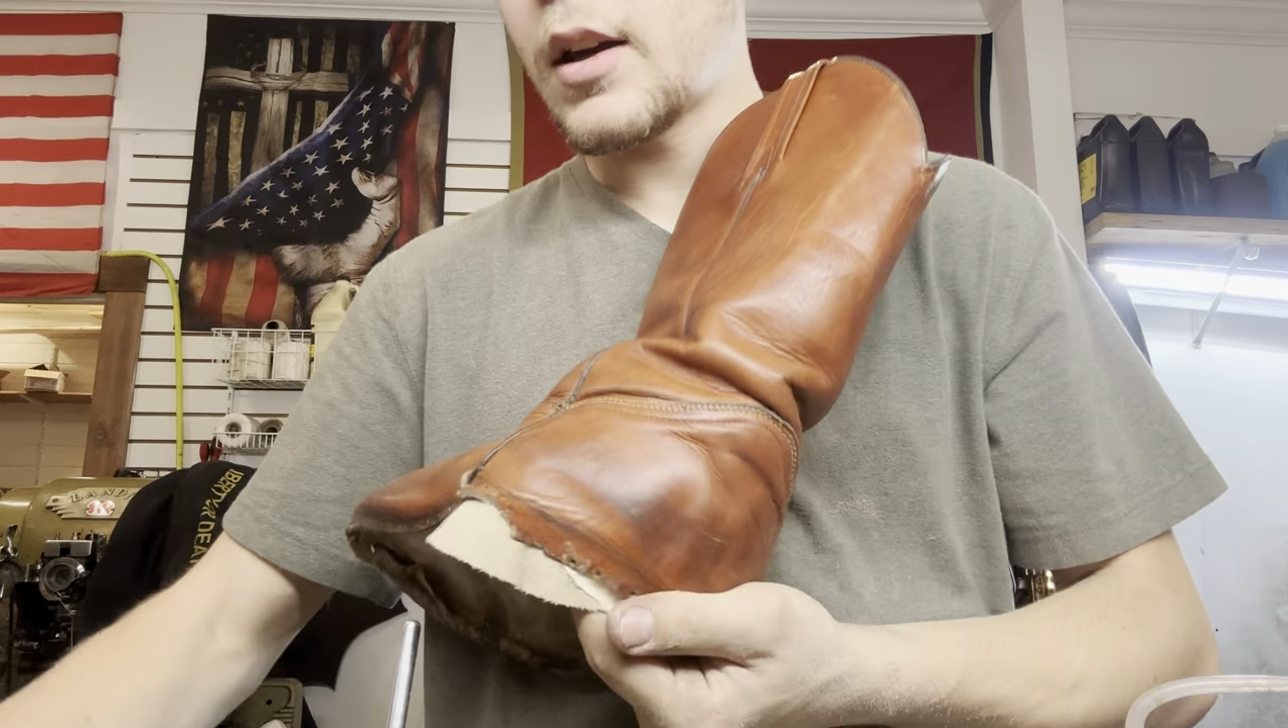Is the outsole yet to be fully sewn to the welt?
Yes.